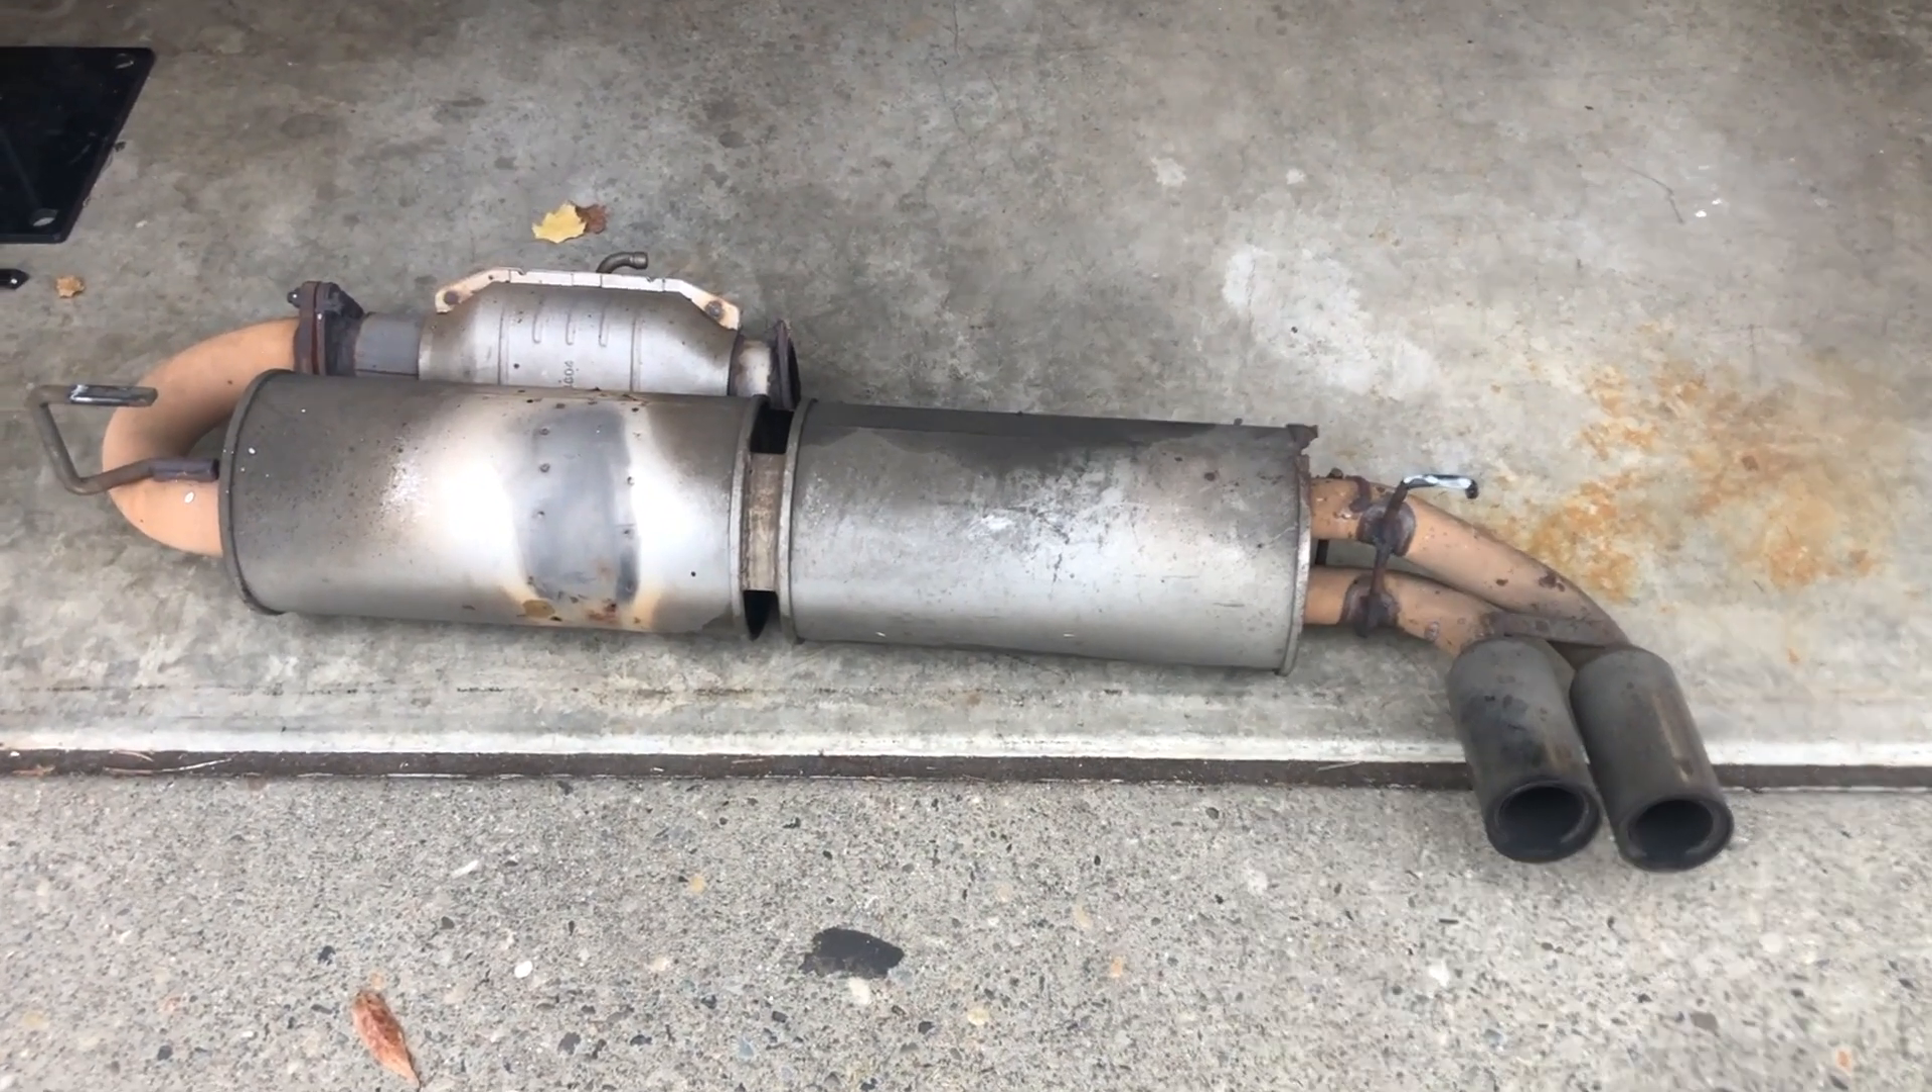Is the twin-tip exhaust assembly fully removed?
Yes.